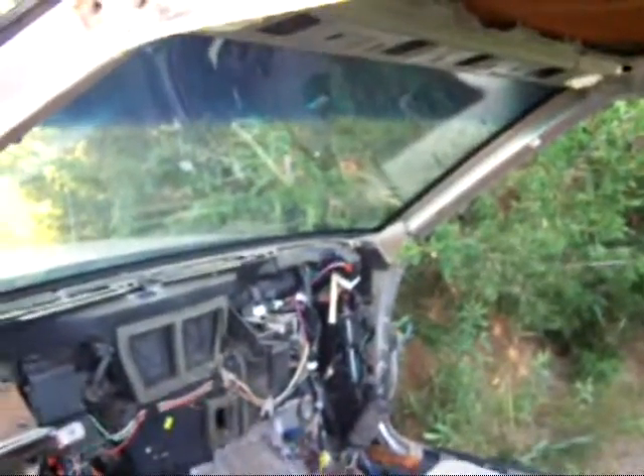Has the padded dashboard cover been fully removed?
Yes.